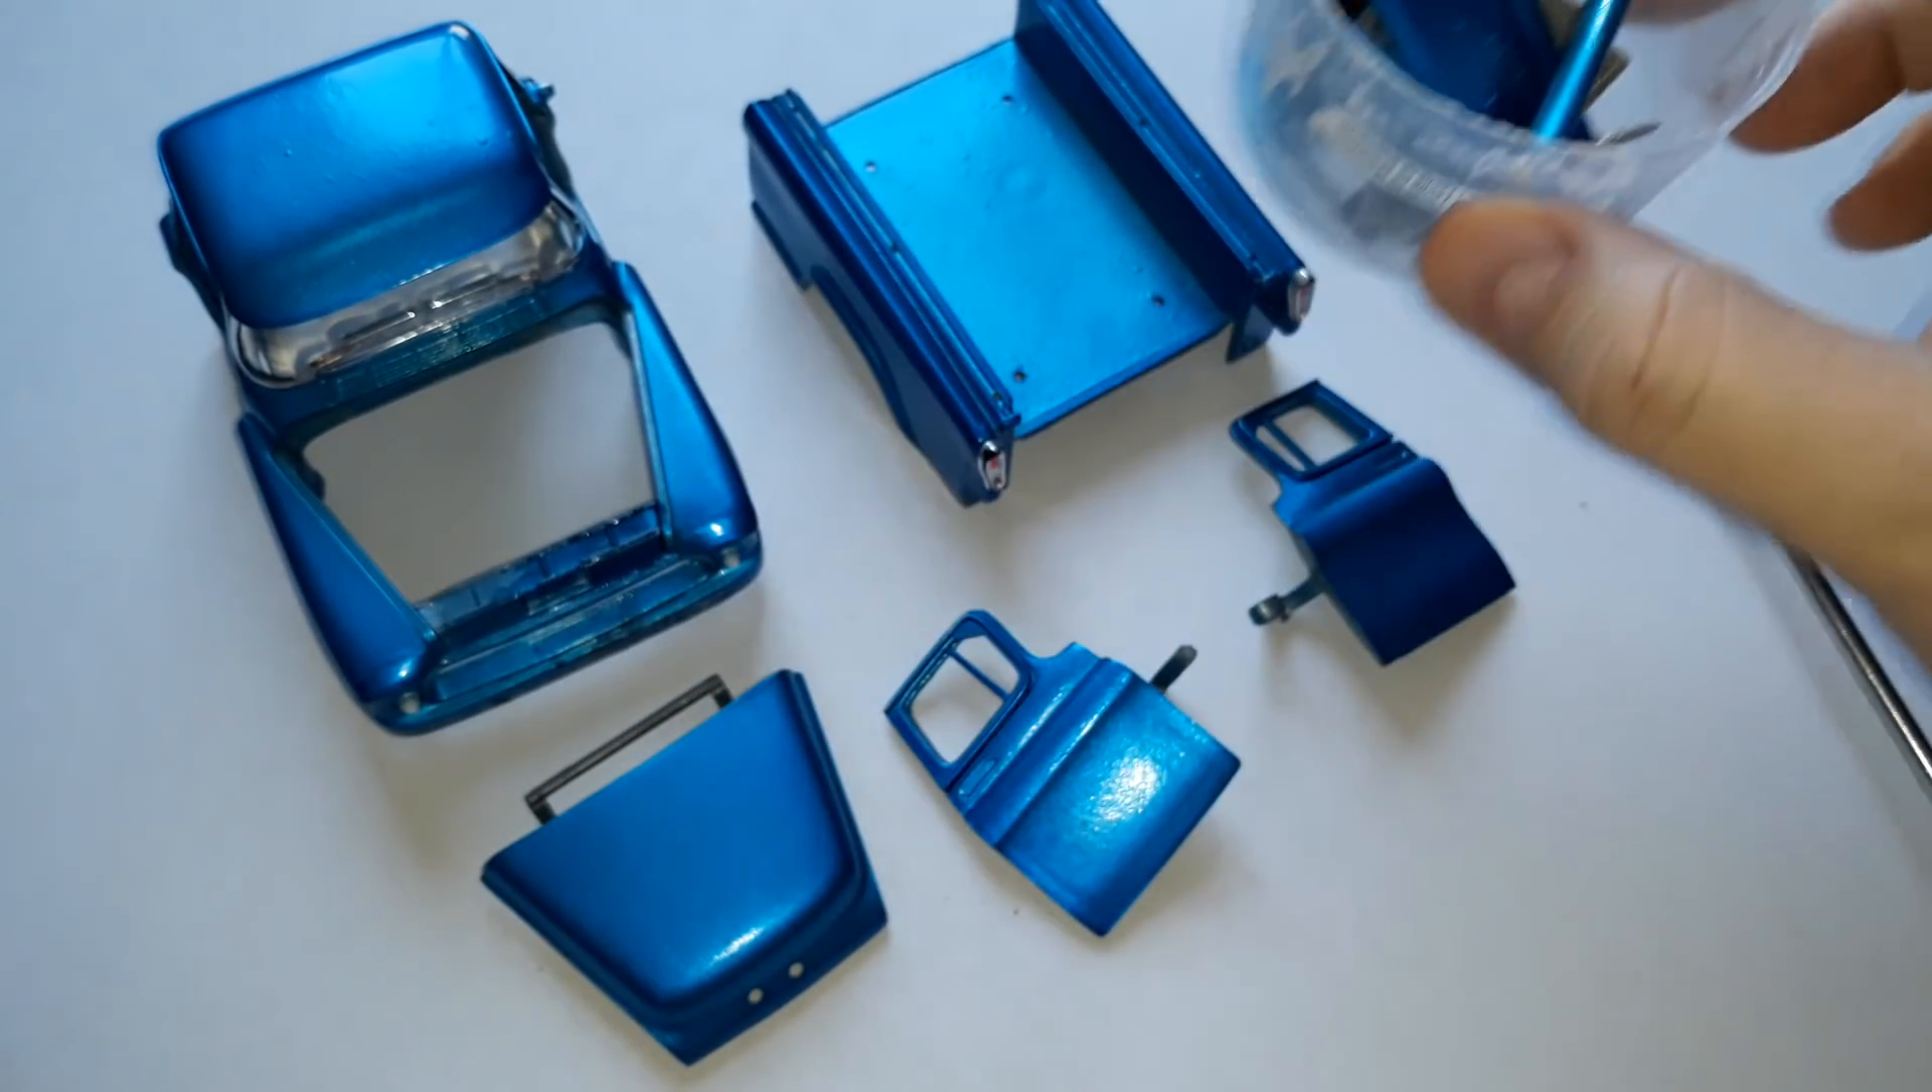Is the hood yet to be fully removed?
No.